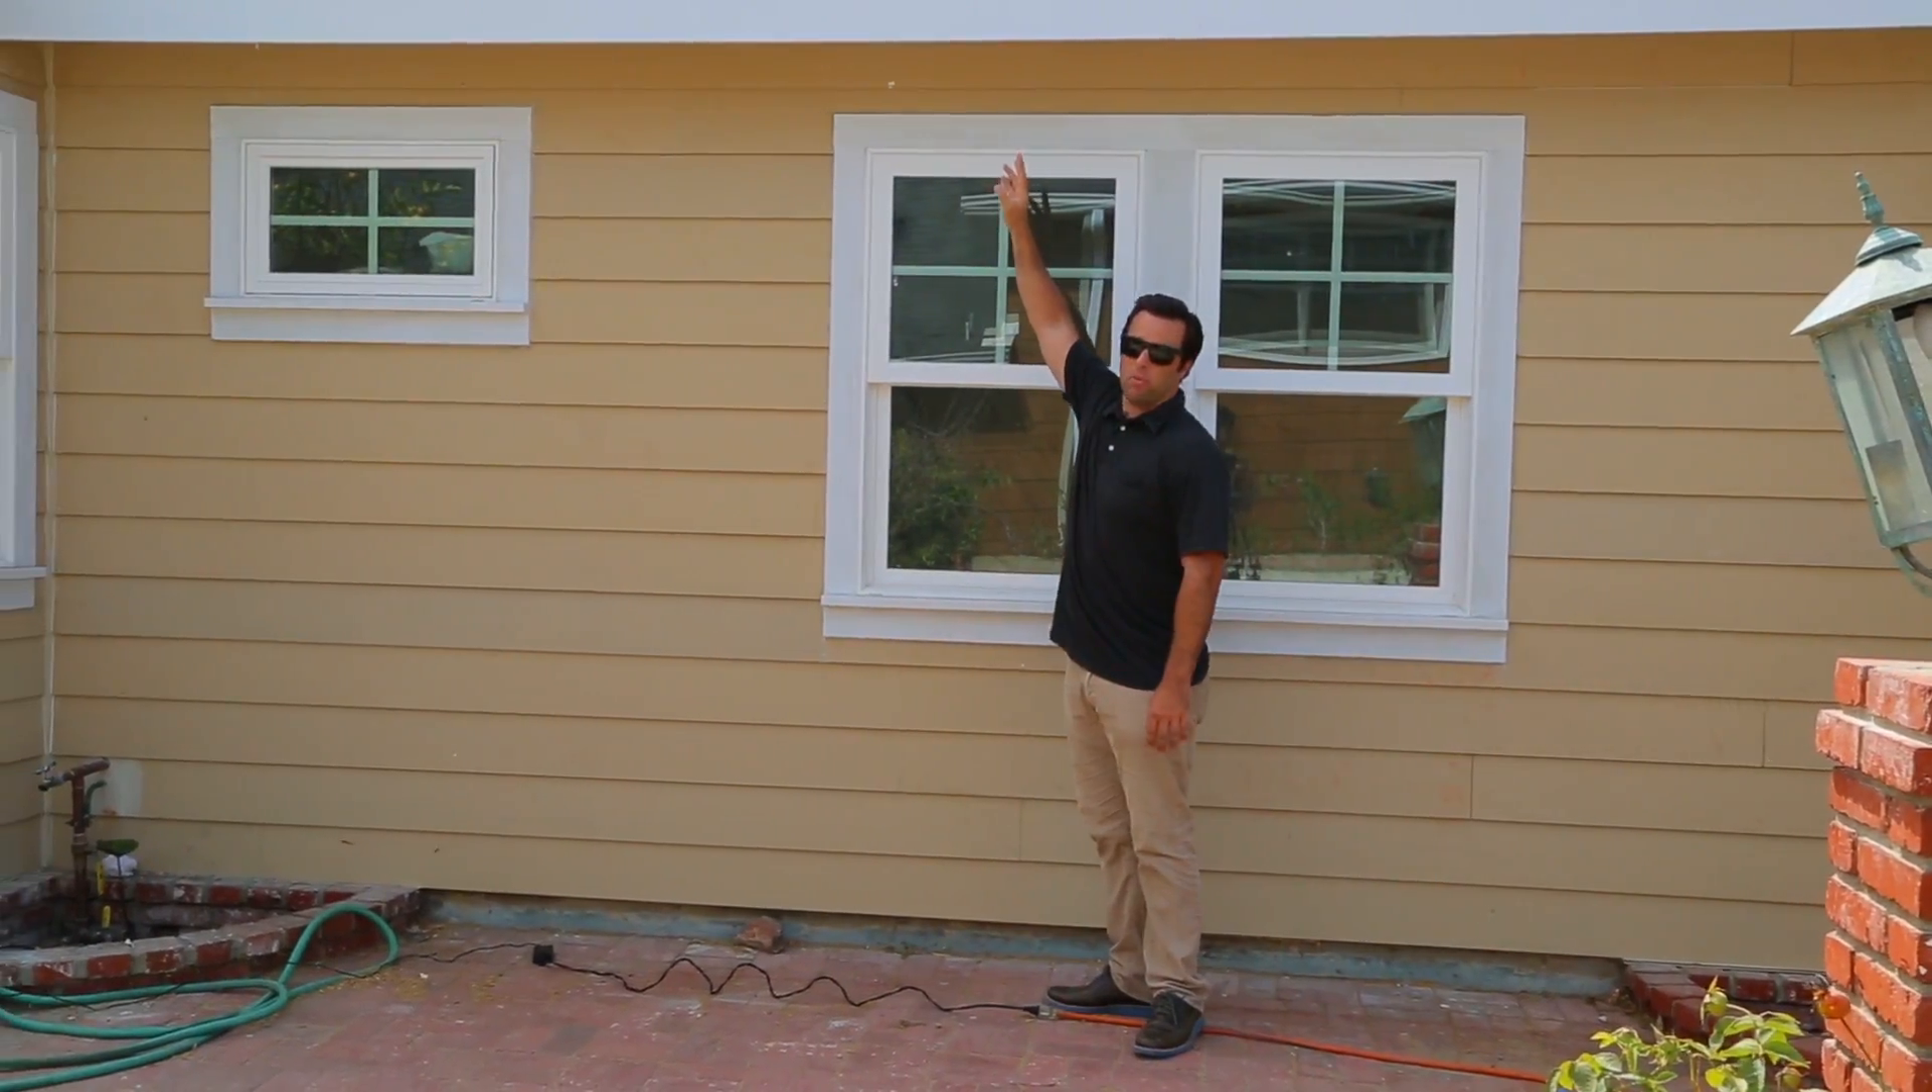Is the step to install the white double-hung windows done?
Yes.